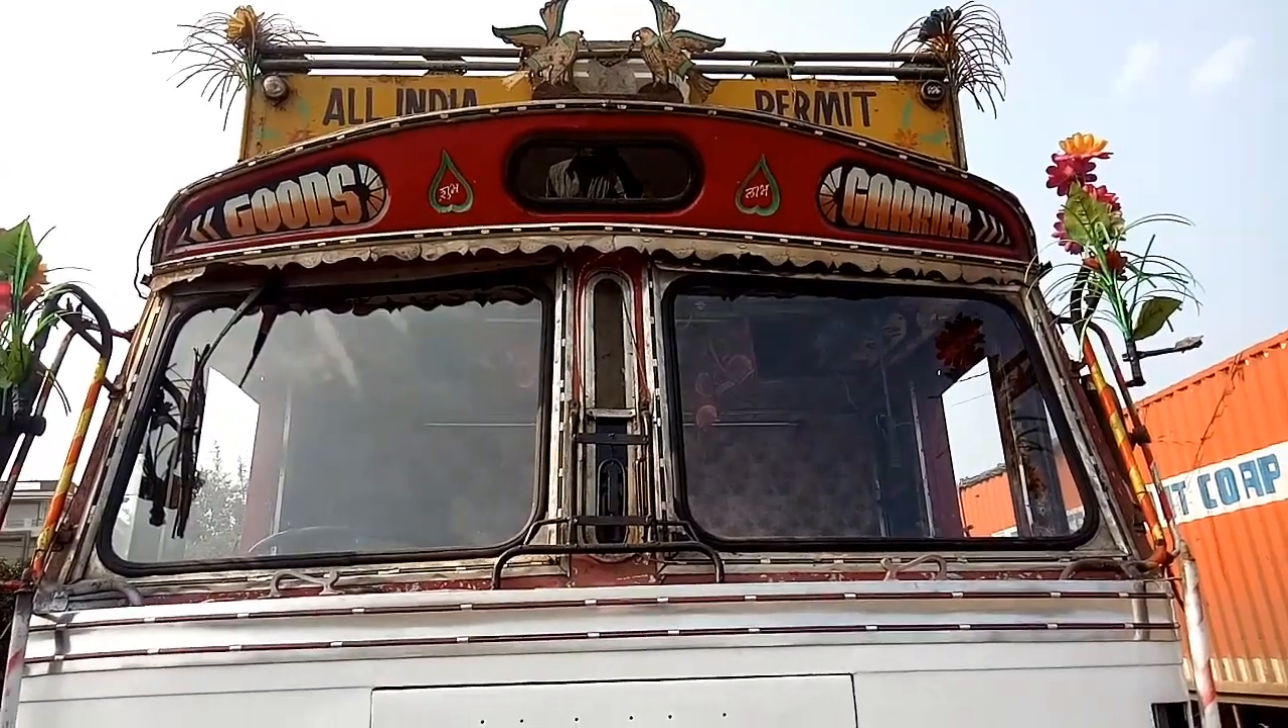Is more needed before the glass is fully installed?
No.